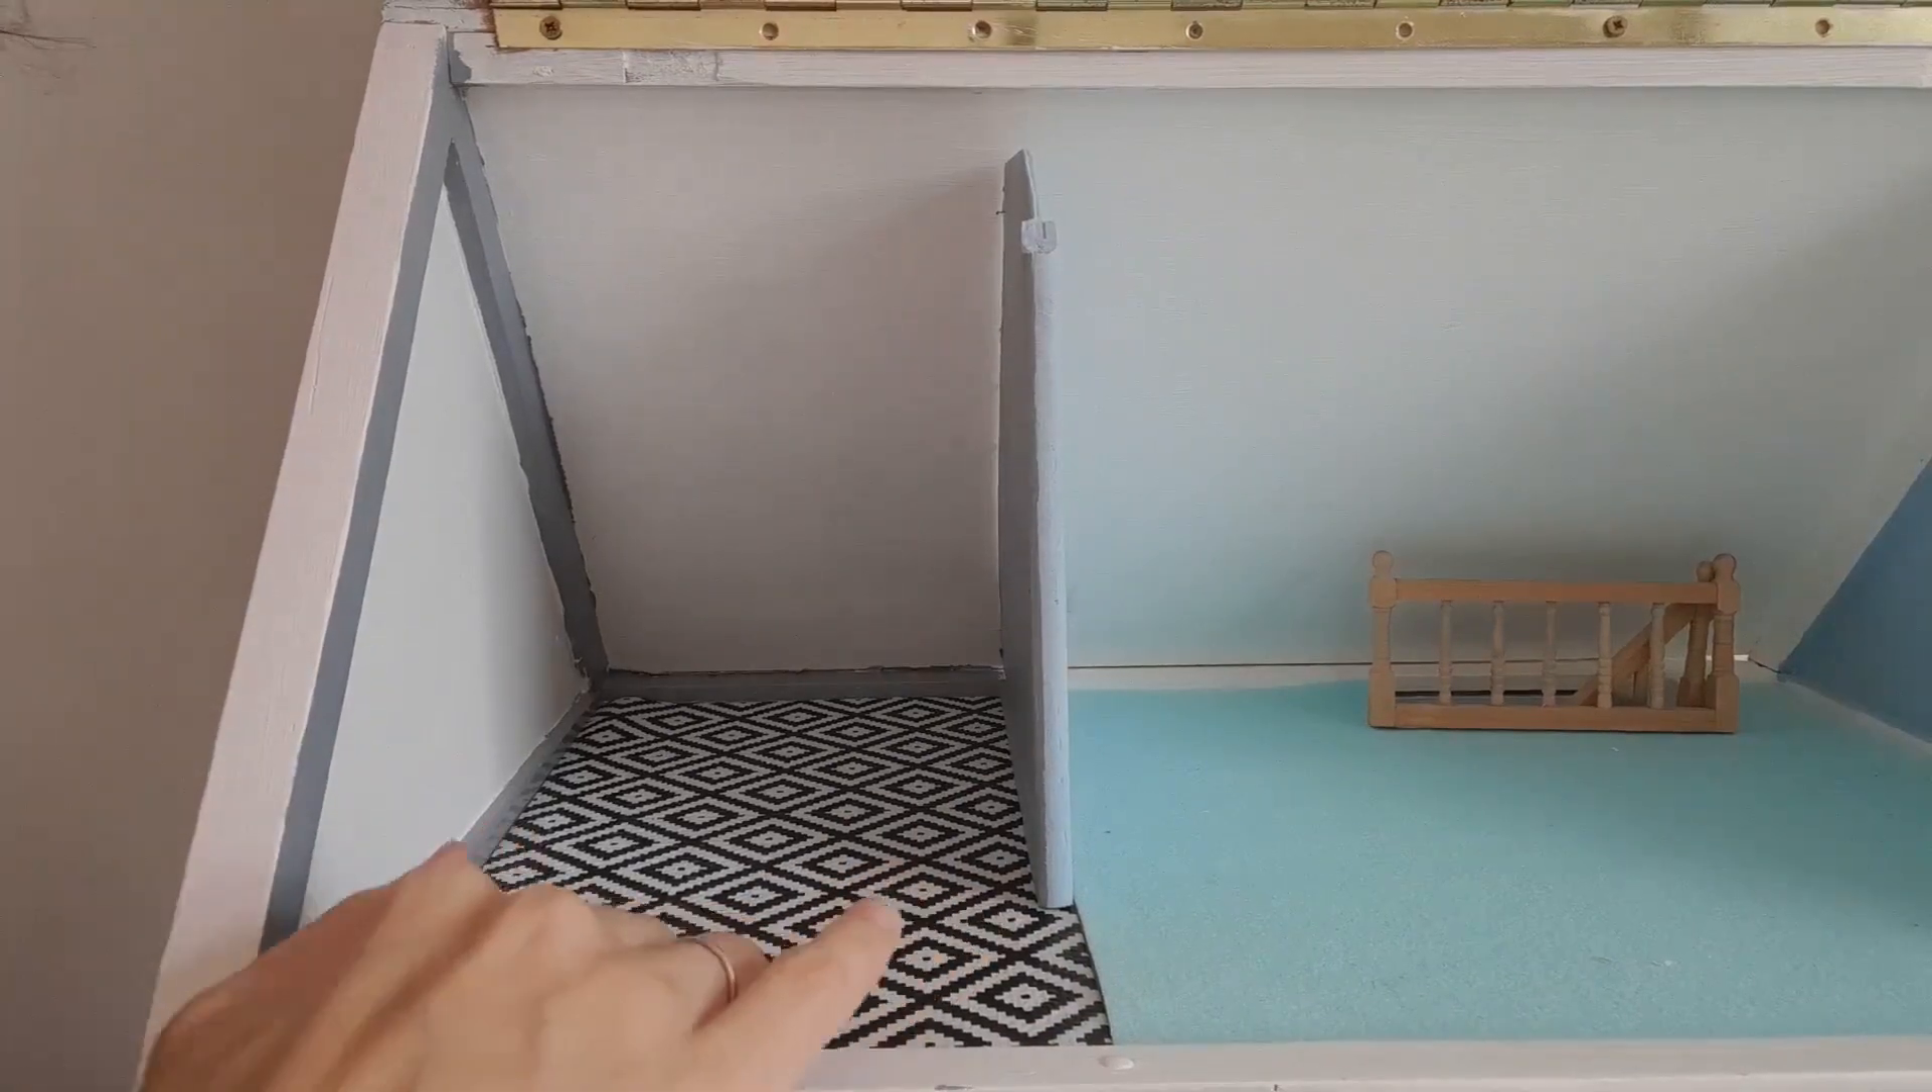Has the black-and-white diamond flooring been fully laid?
Yes.